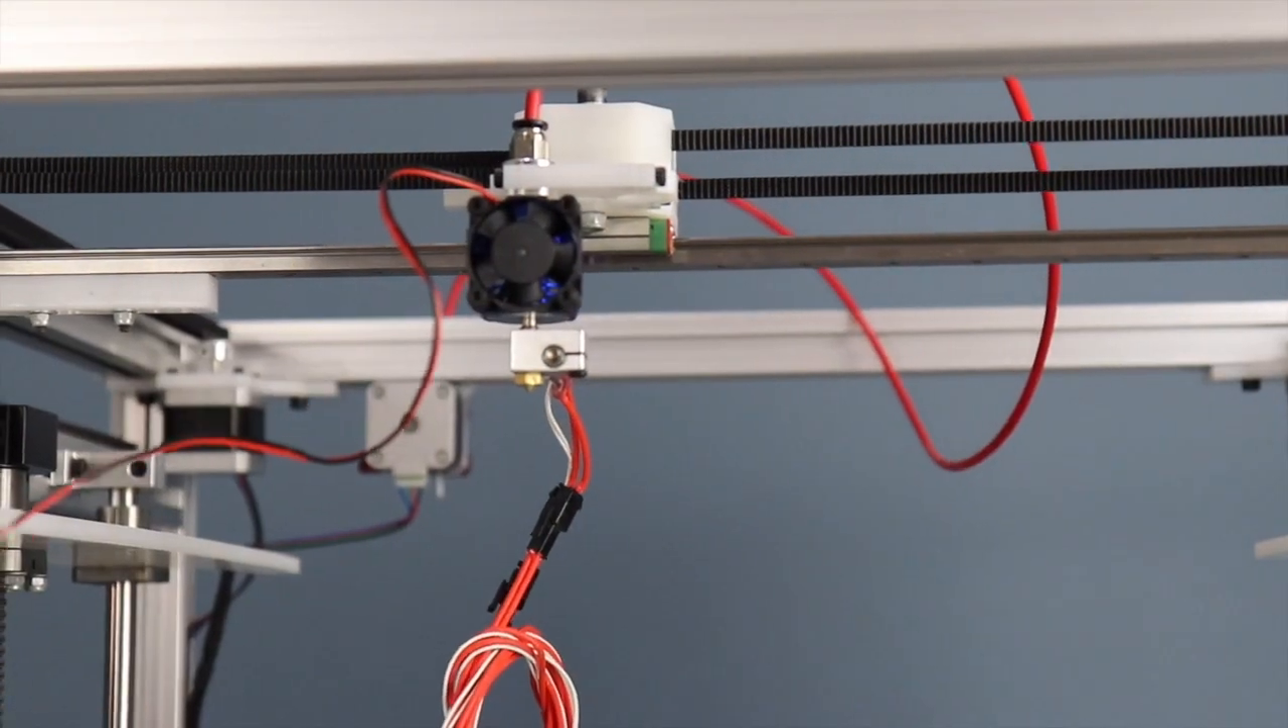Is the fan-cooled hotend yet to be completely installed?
No.